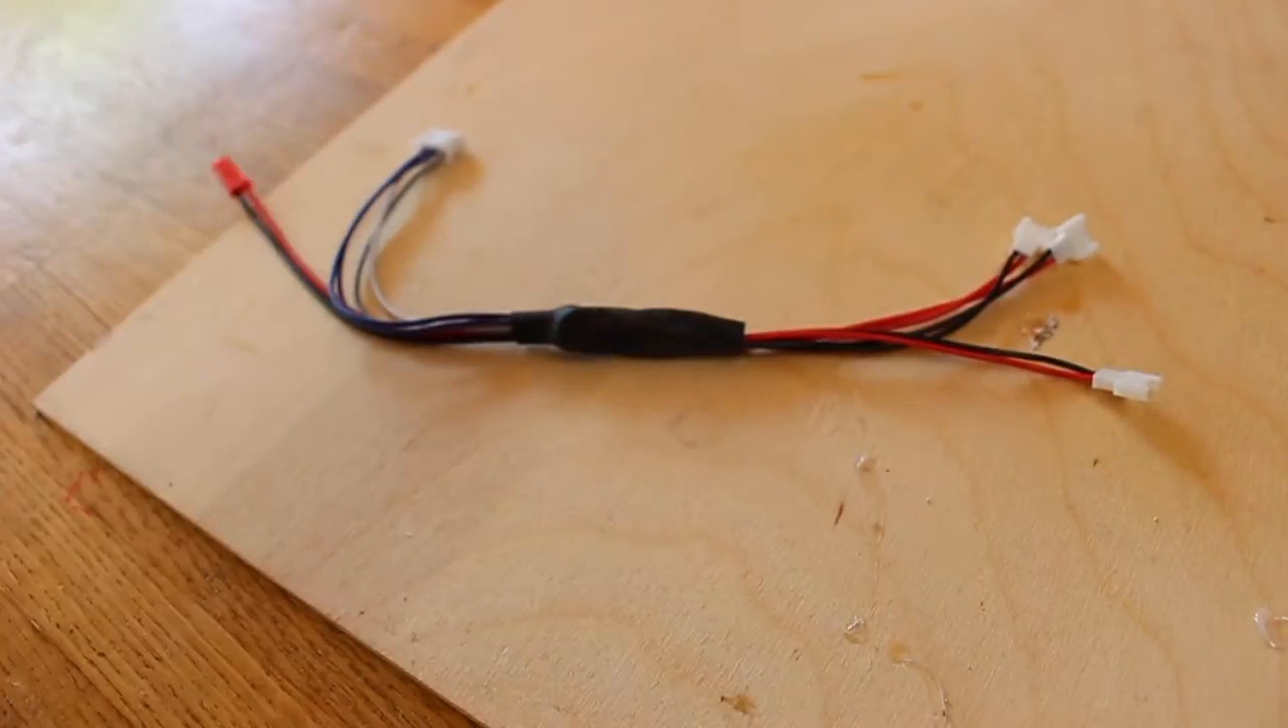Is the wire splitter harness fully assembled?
Yes.